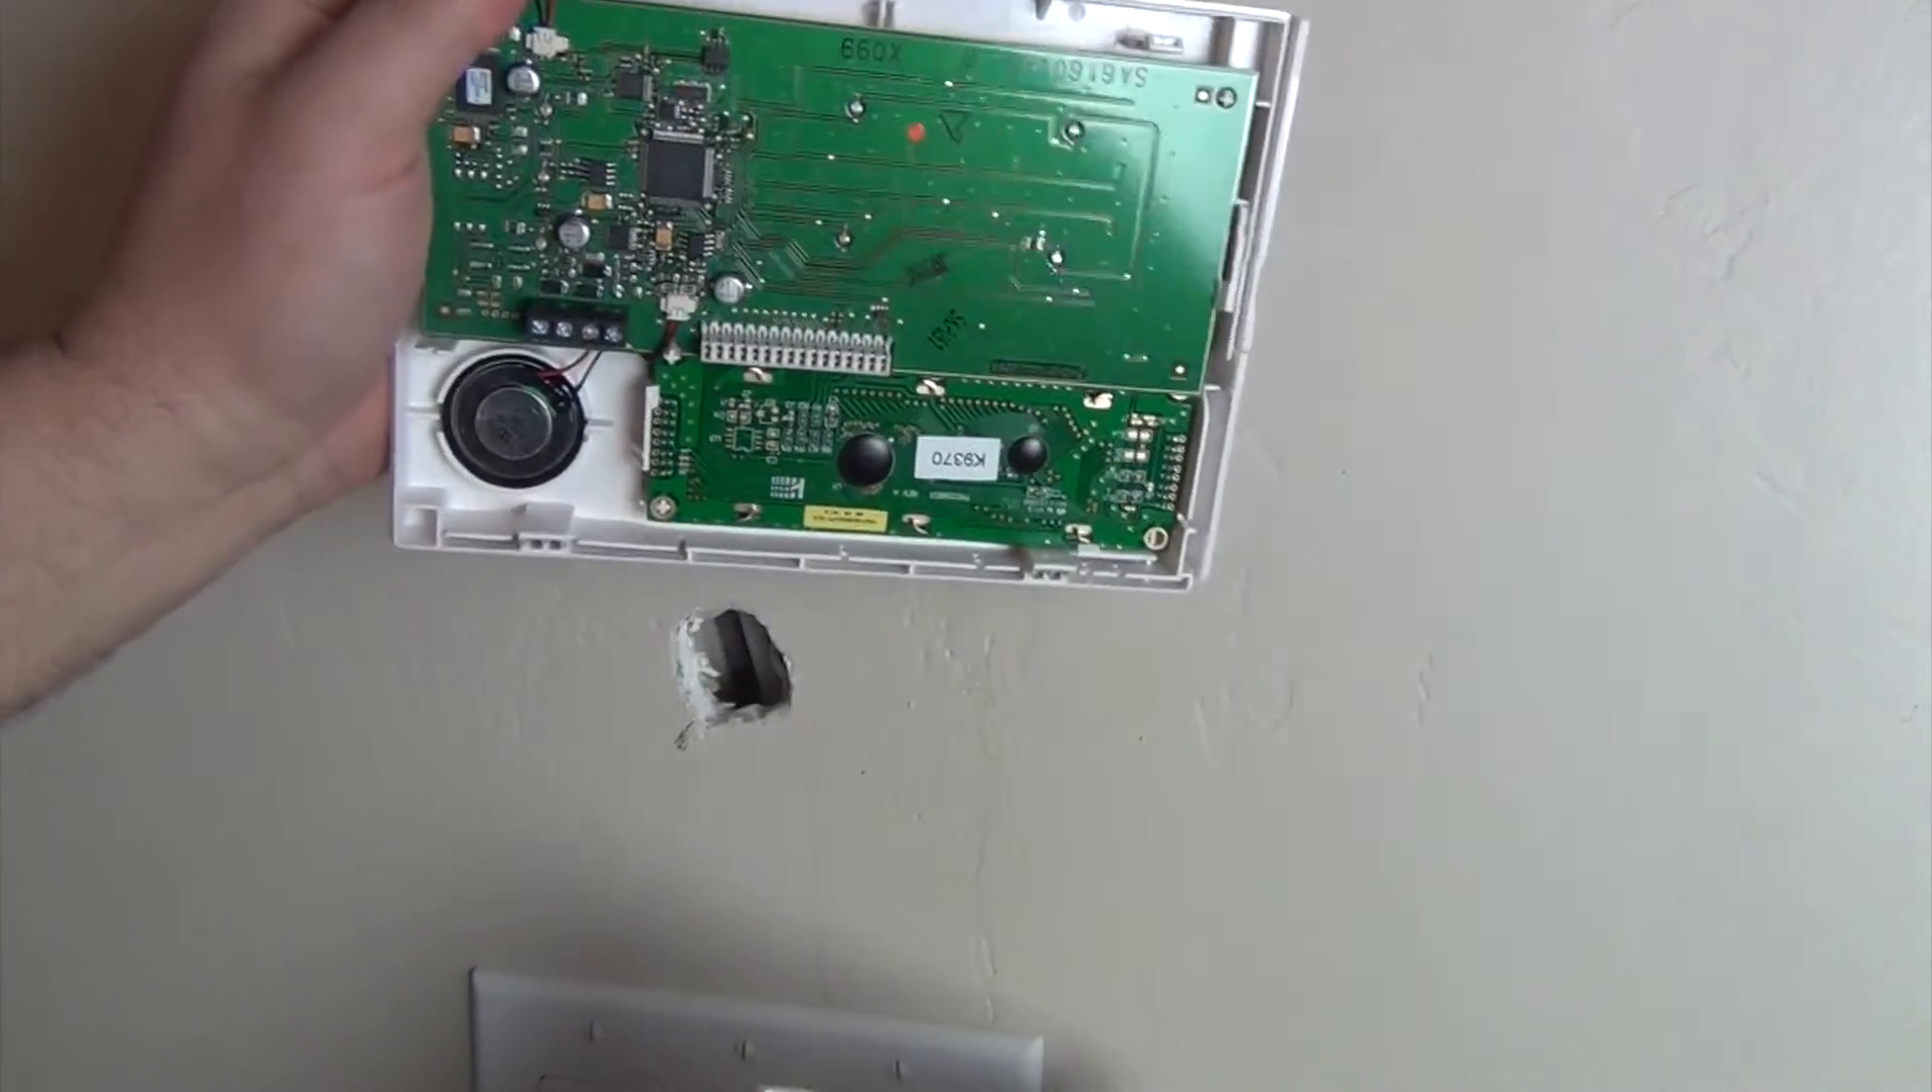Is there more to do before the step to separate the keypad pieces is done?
No.